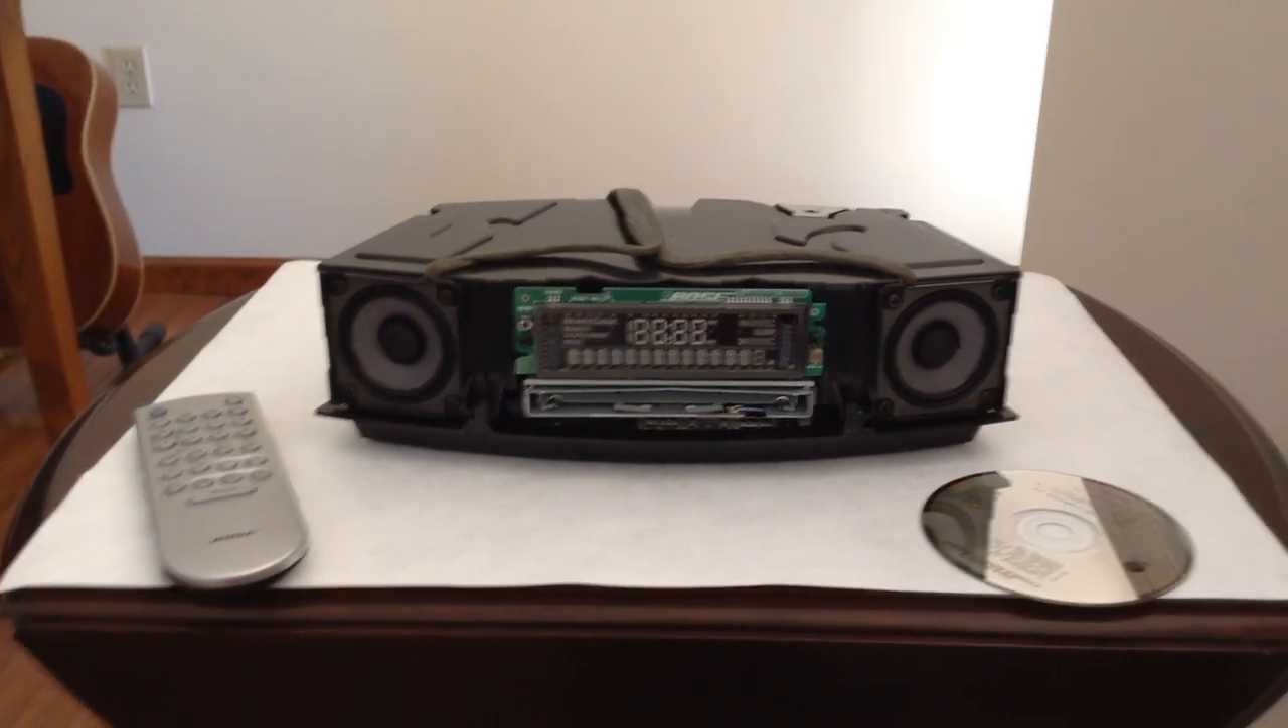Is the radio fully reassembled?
No.